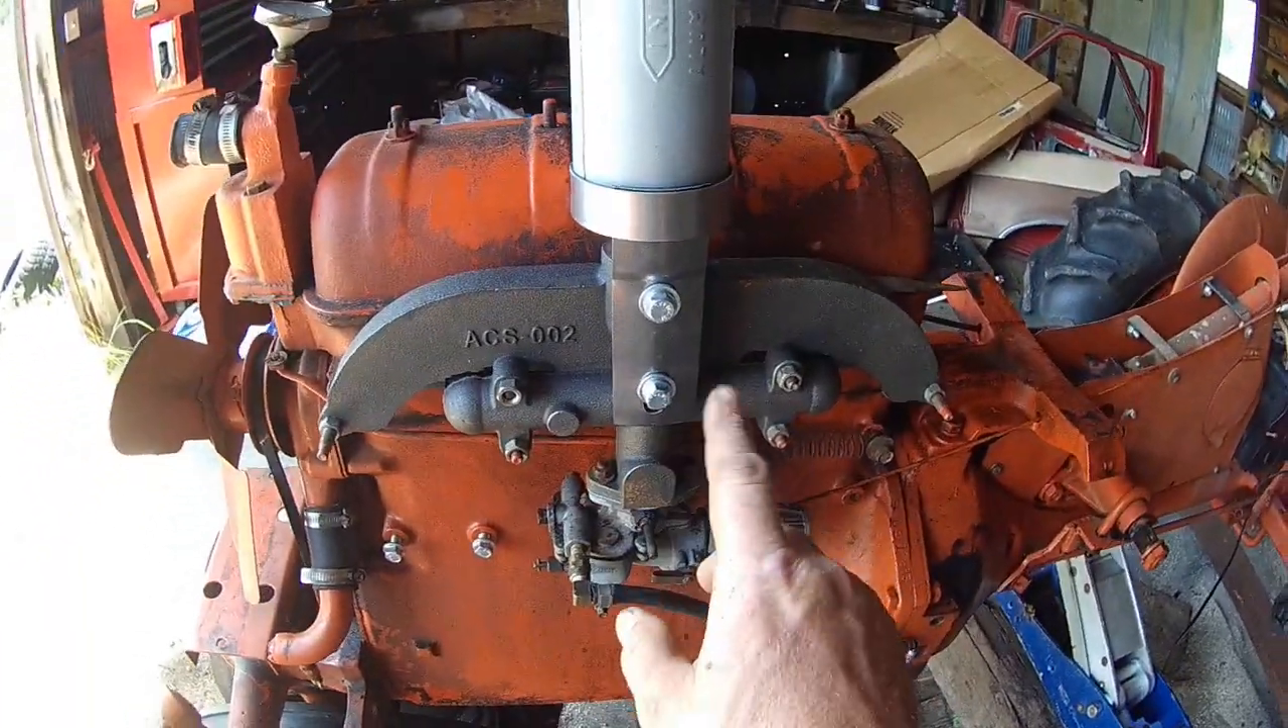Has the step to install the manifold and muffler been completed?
Yes.